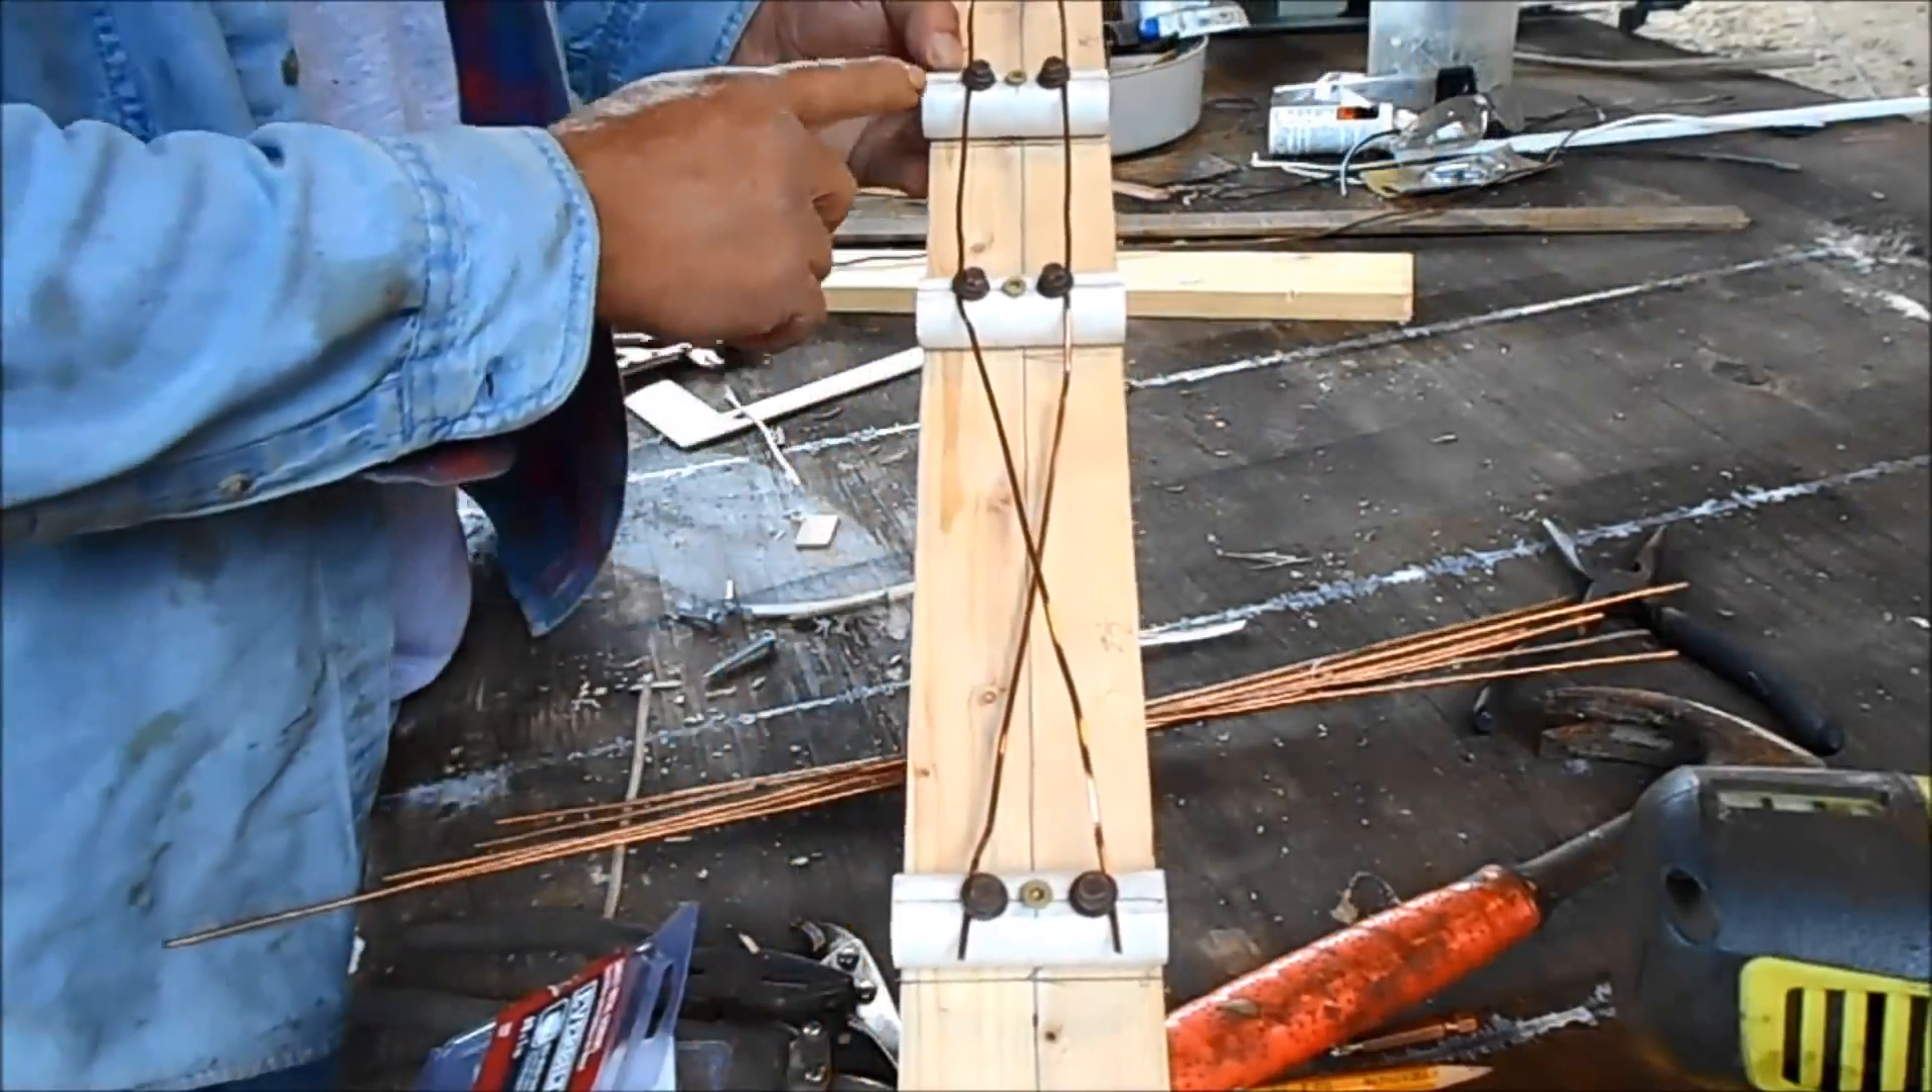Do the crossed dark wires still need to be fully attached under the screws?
No.